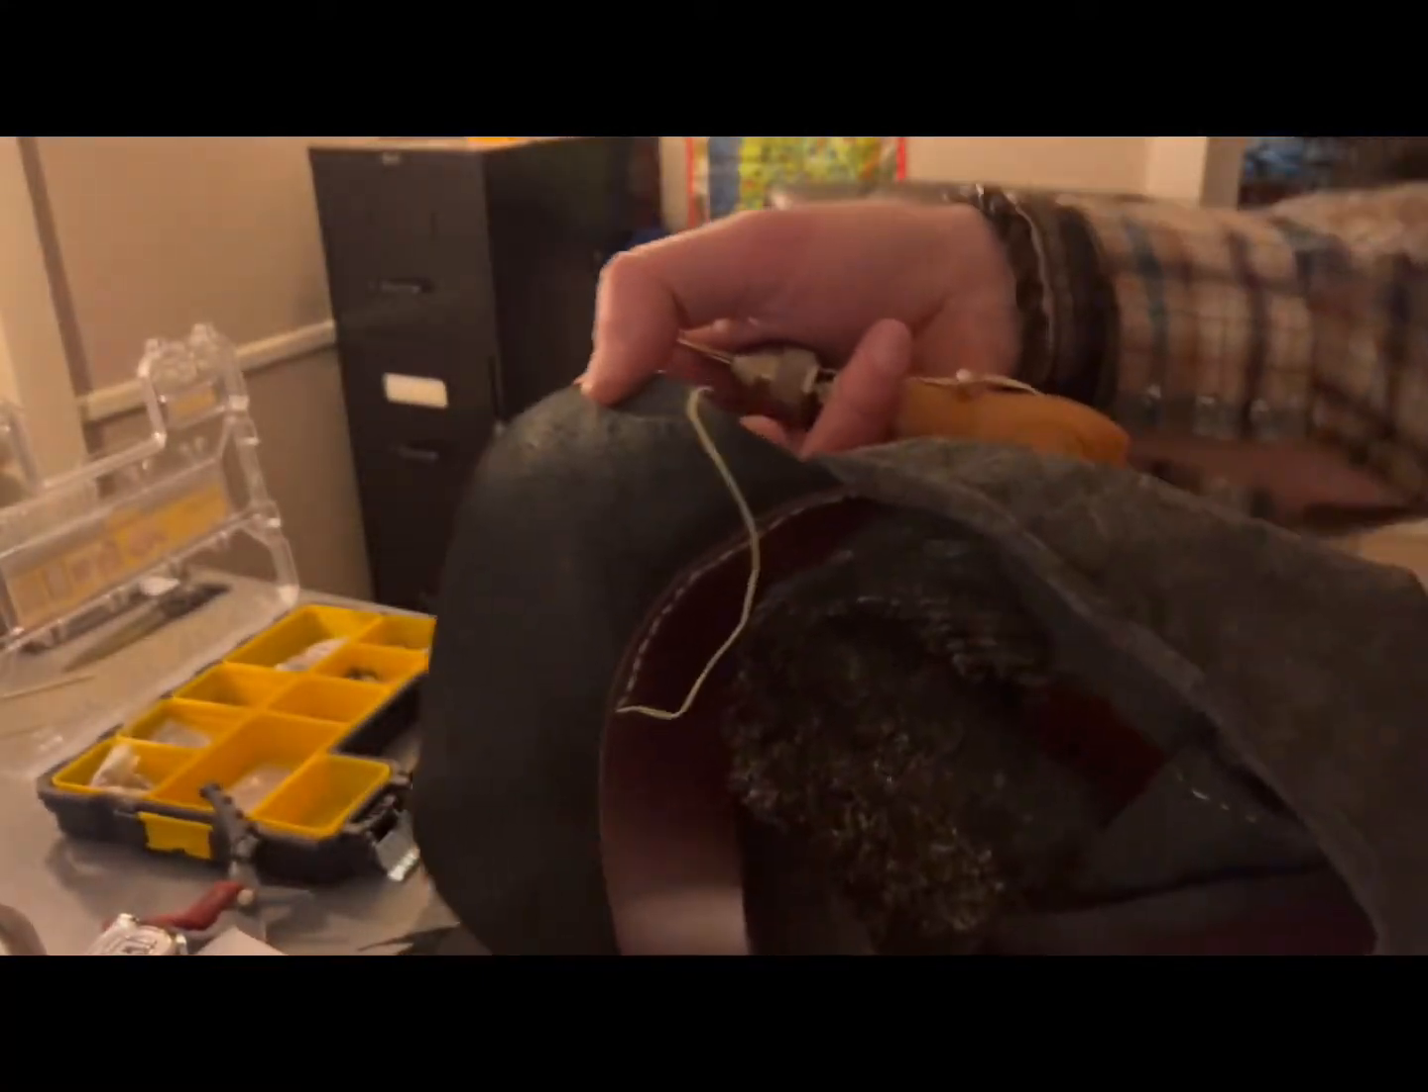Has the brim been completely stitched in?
No.